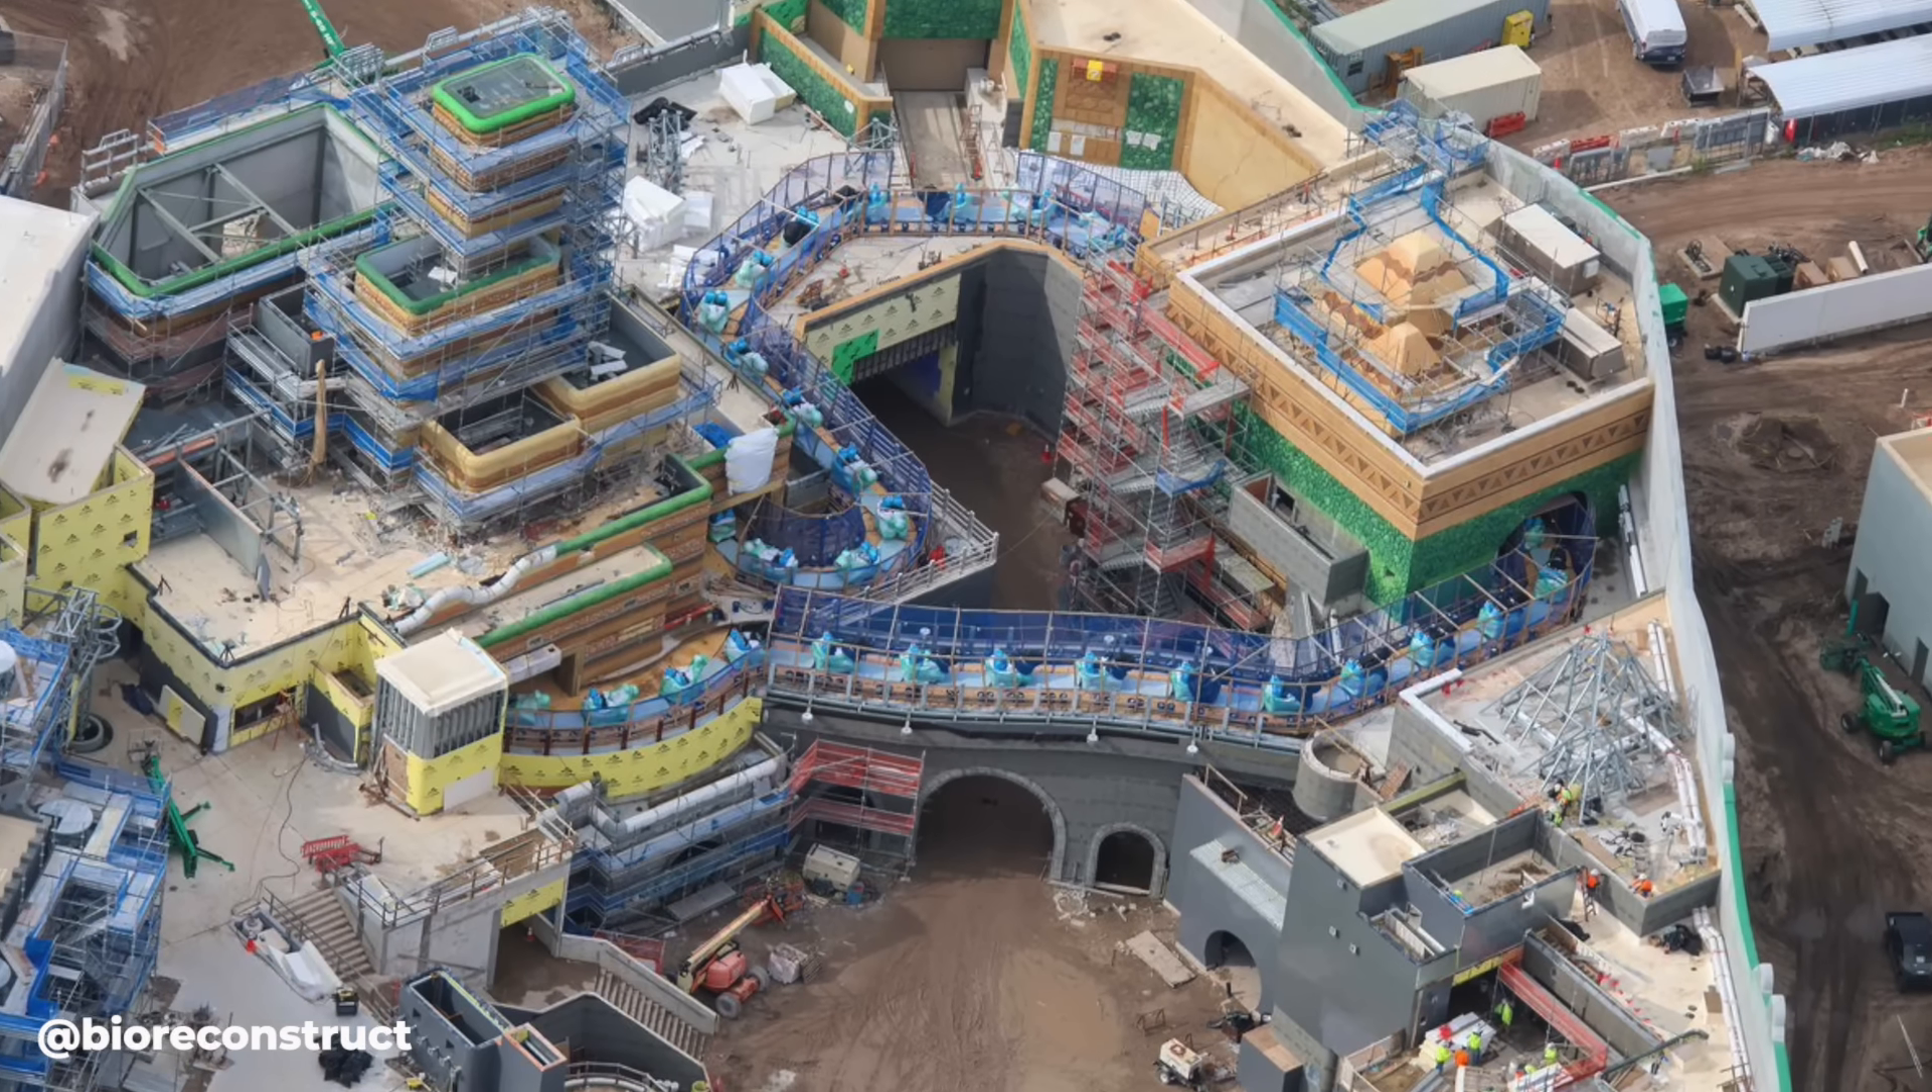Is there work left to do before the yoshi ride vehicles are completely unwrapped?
Yes.